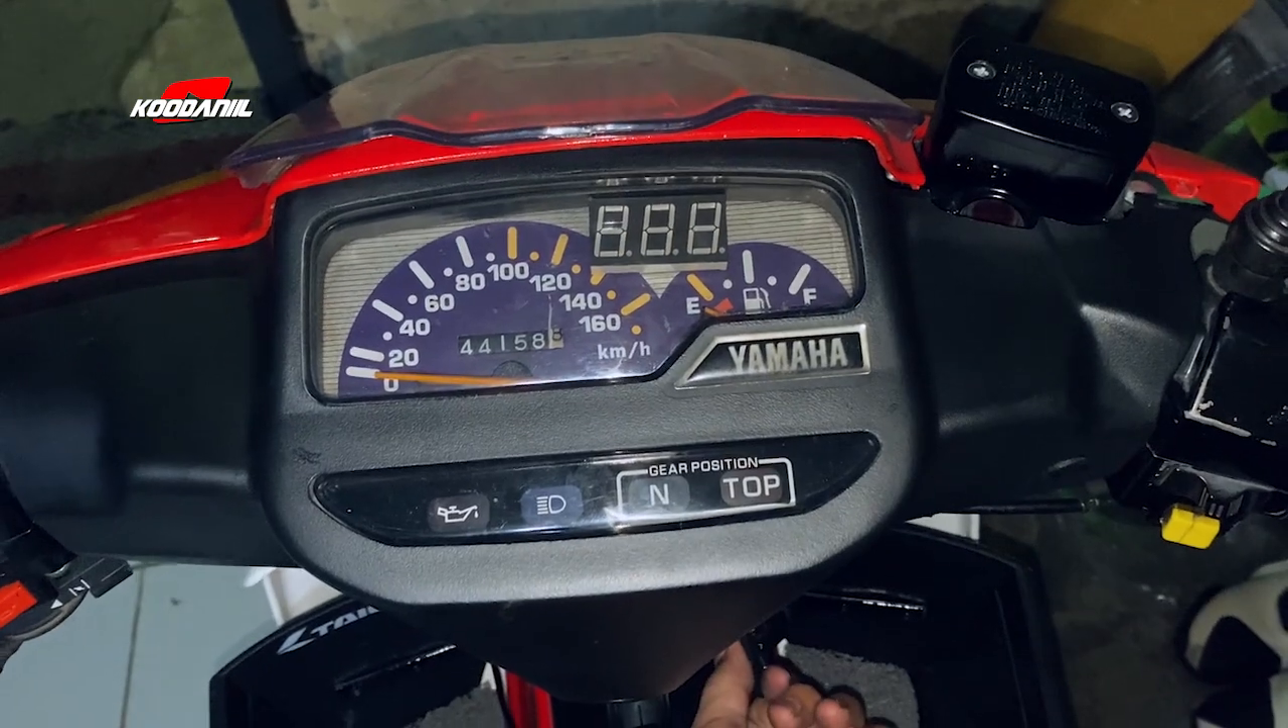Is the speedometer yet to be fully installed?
No.